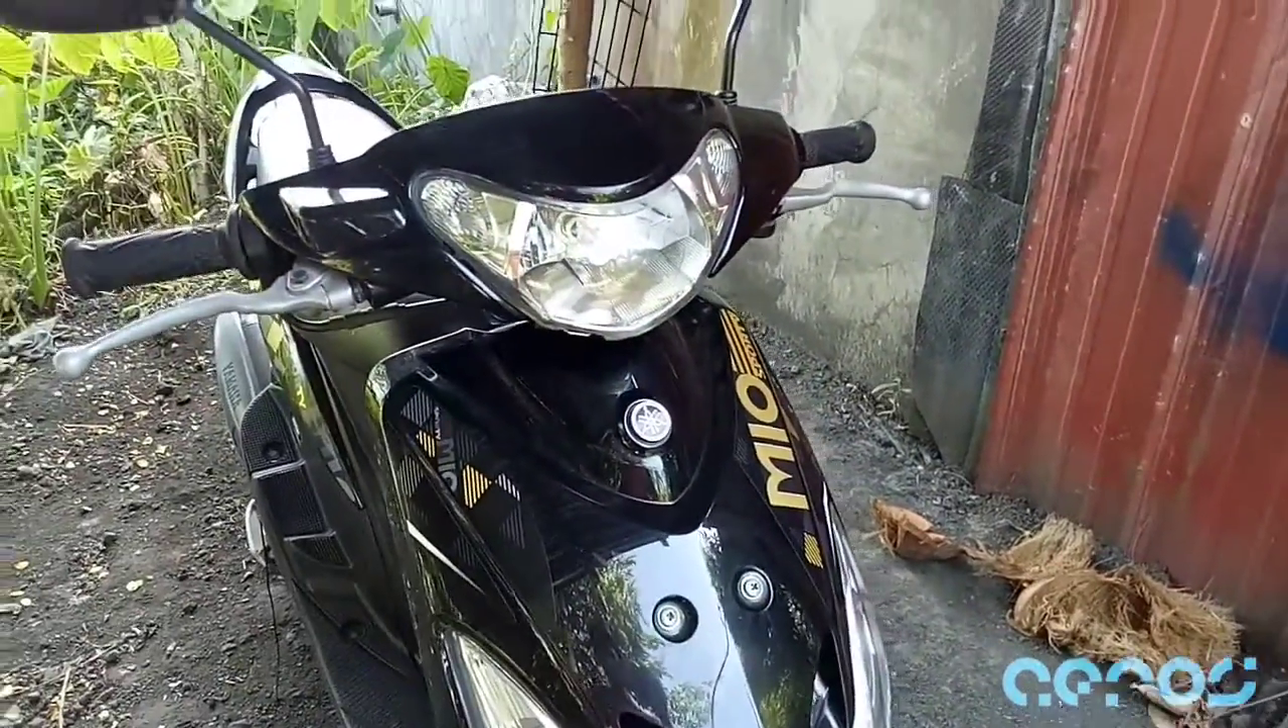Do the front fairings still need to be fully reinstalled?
No.